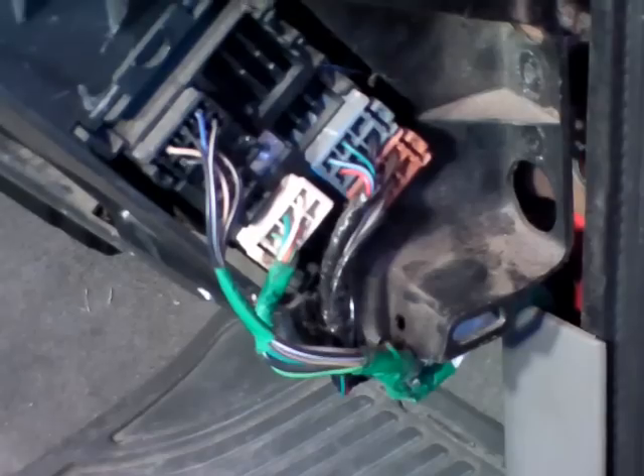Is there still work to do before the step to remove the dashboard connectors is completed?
Yes.